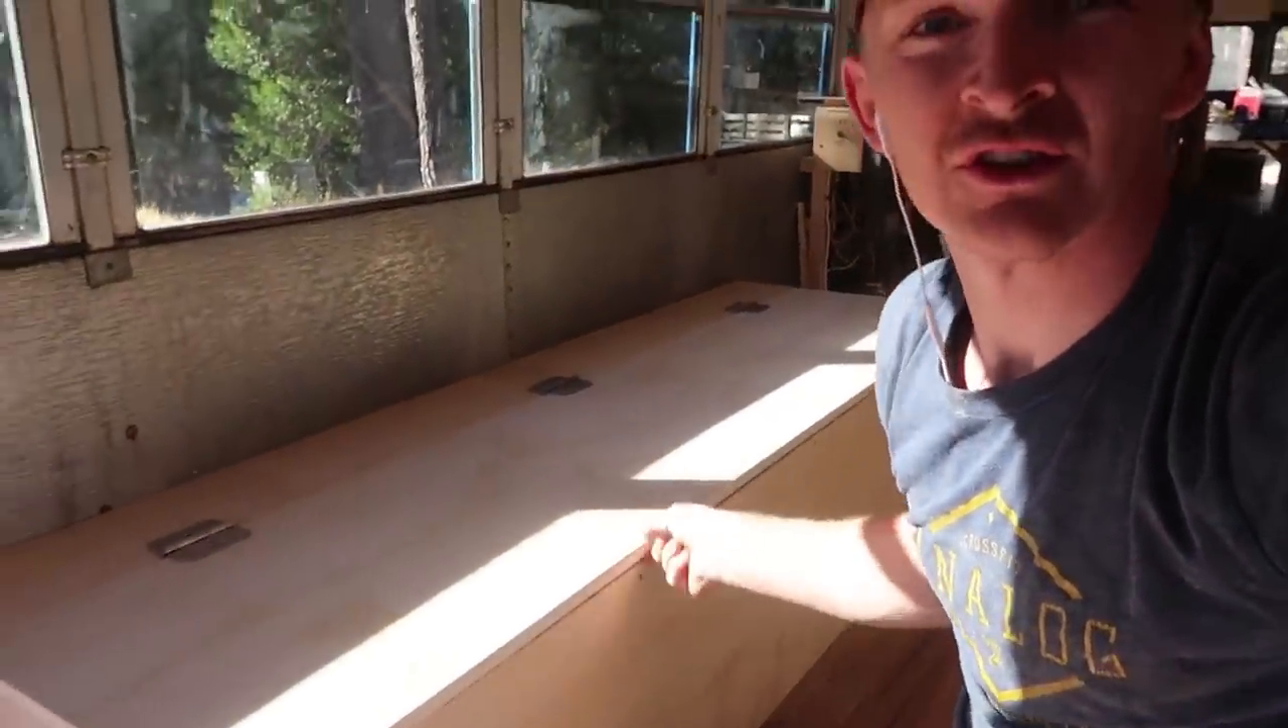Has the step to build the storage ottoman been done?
Yes.